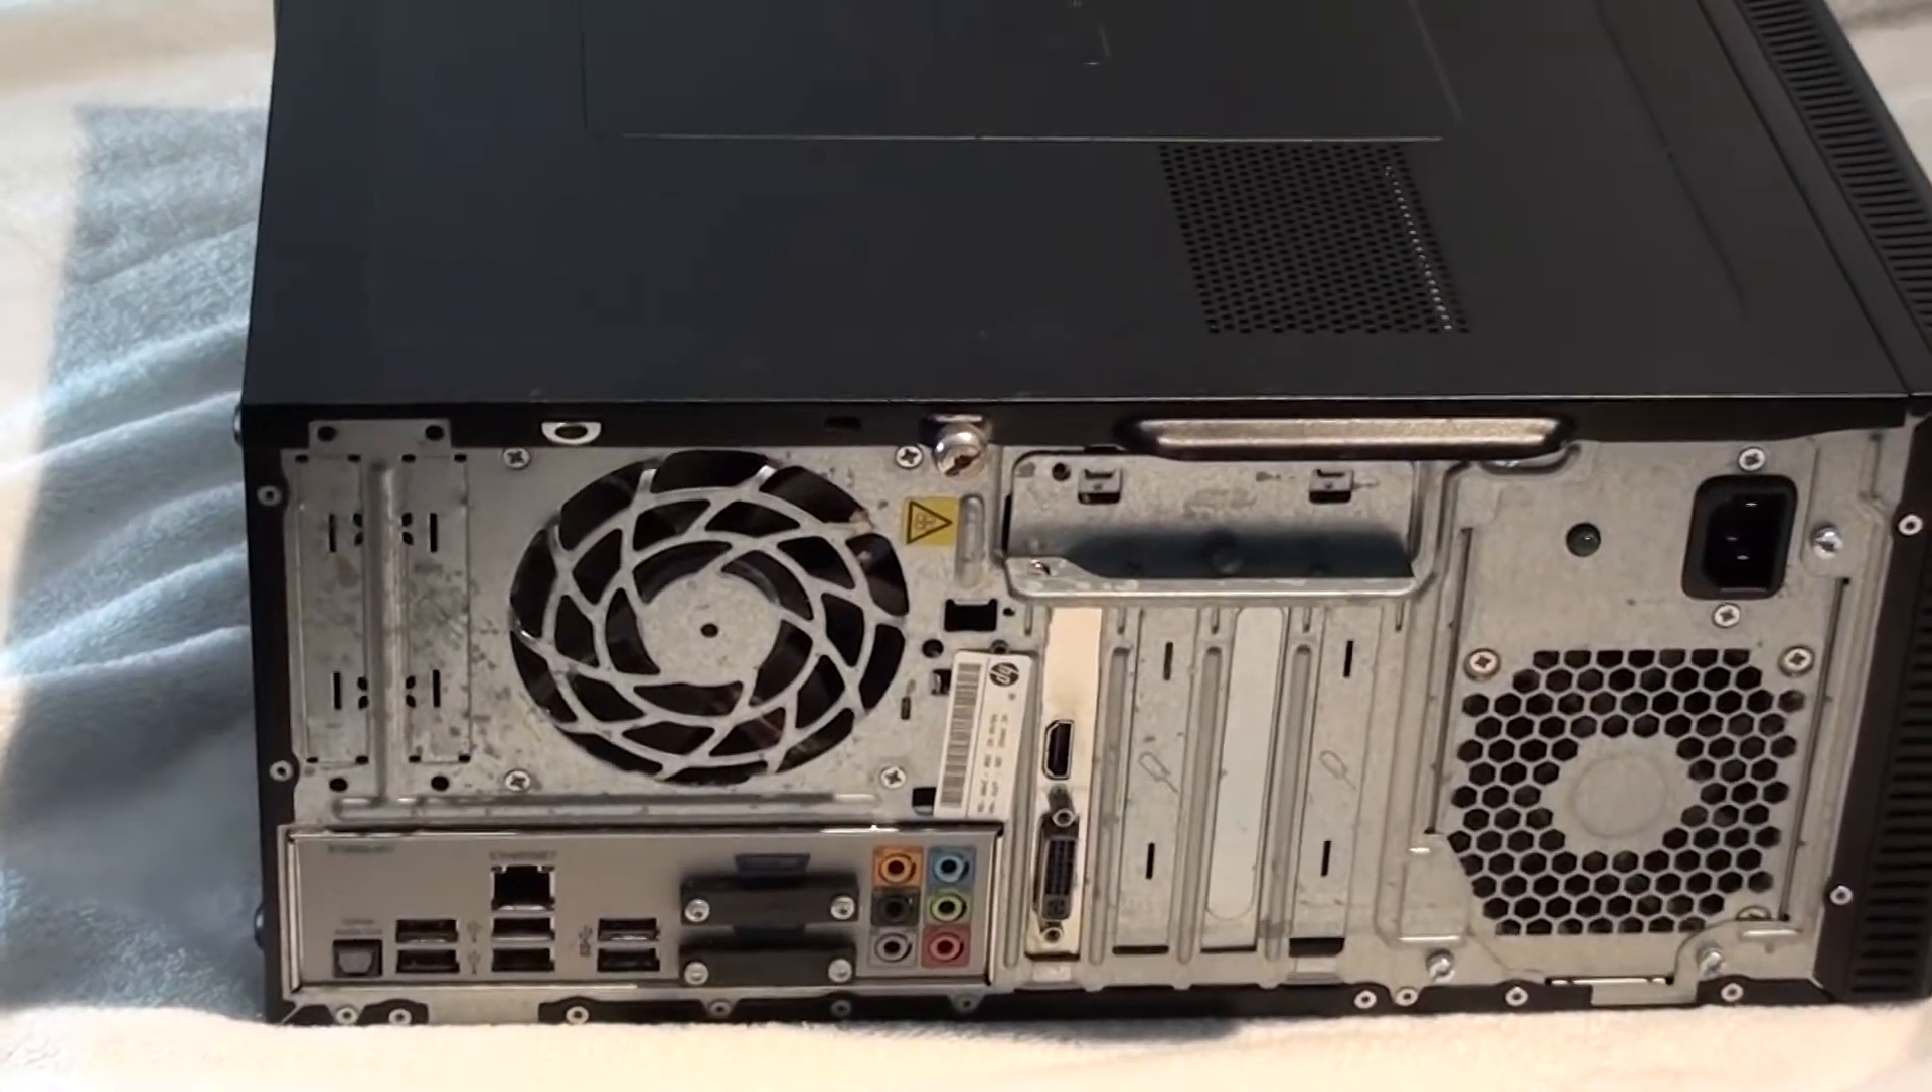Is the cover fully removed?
No.